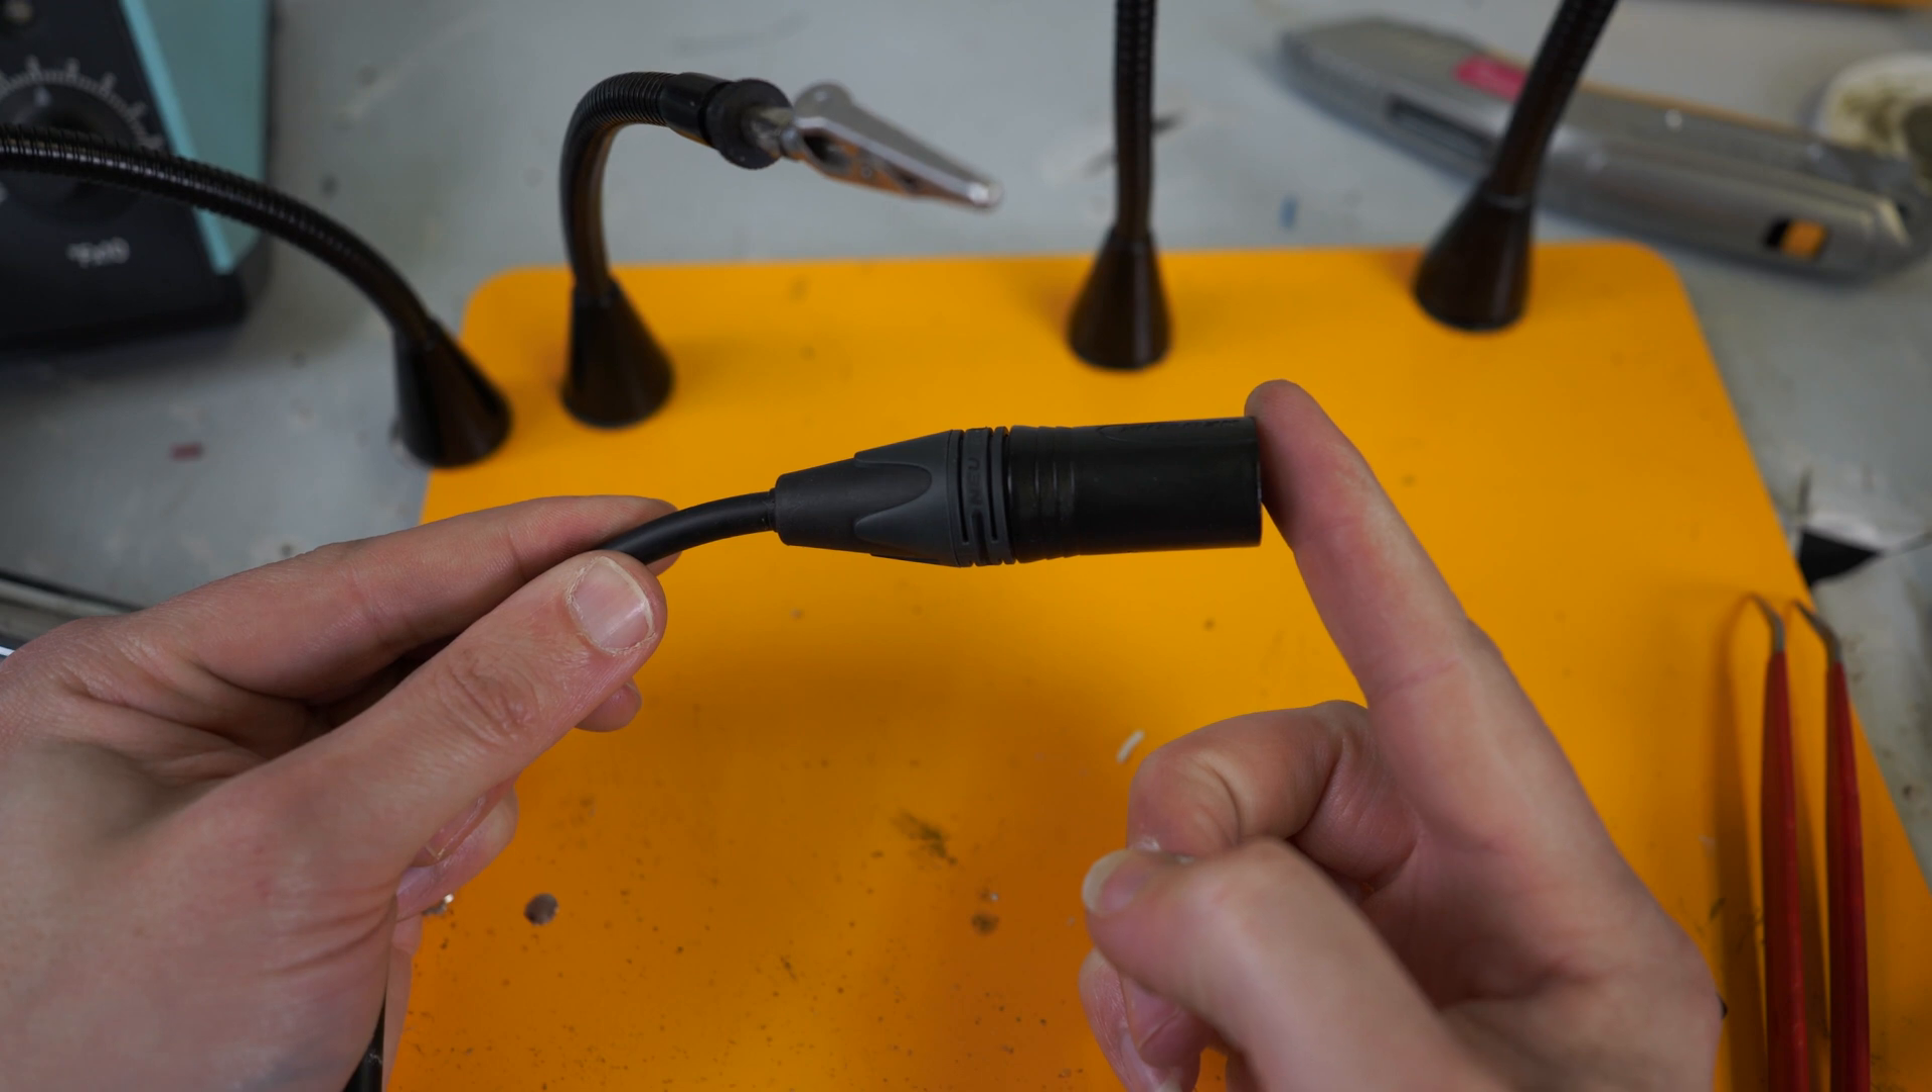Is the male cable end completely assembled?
Yes.